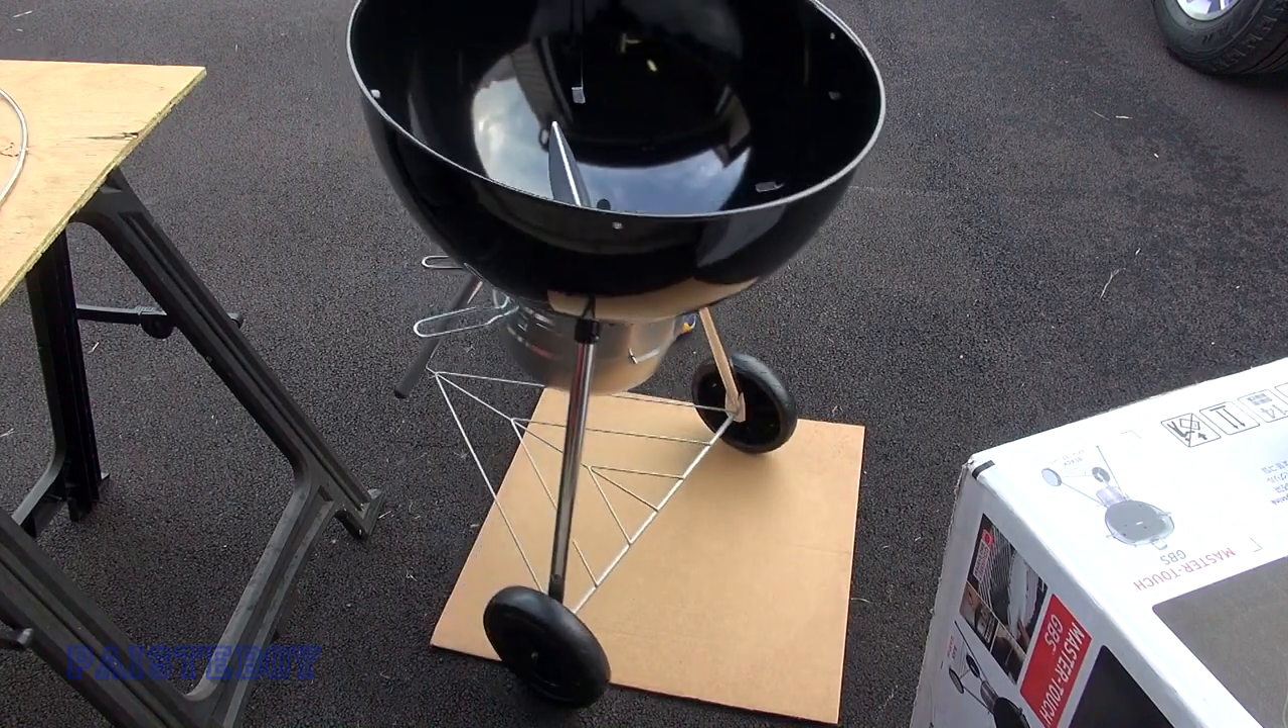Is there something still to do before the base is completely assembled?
No.